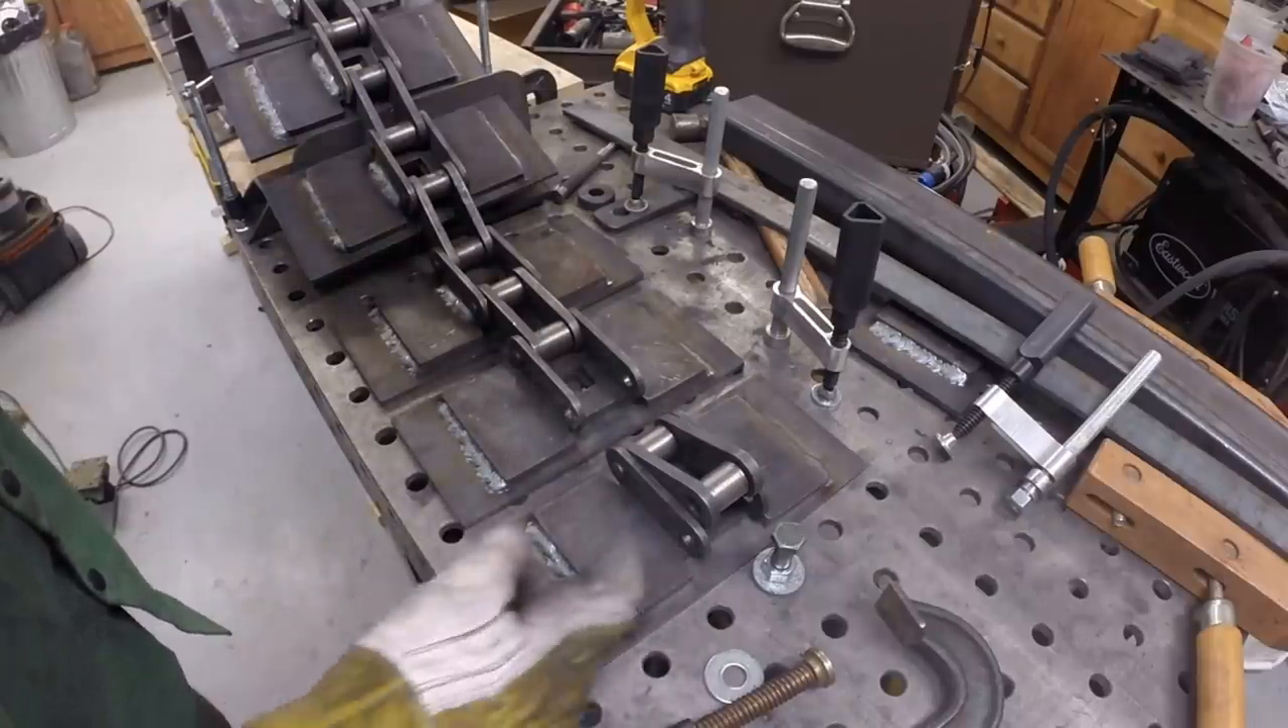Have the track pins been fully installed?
No.